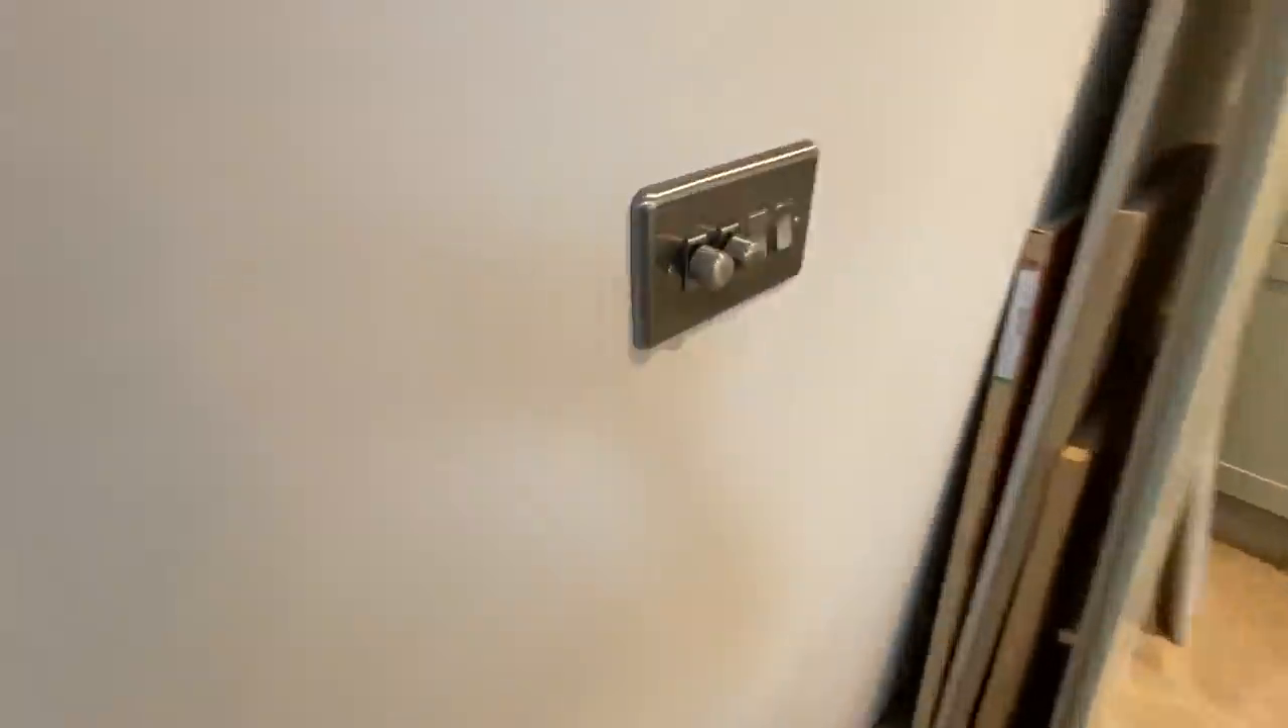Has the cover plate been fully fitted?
Yes.